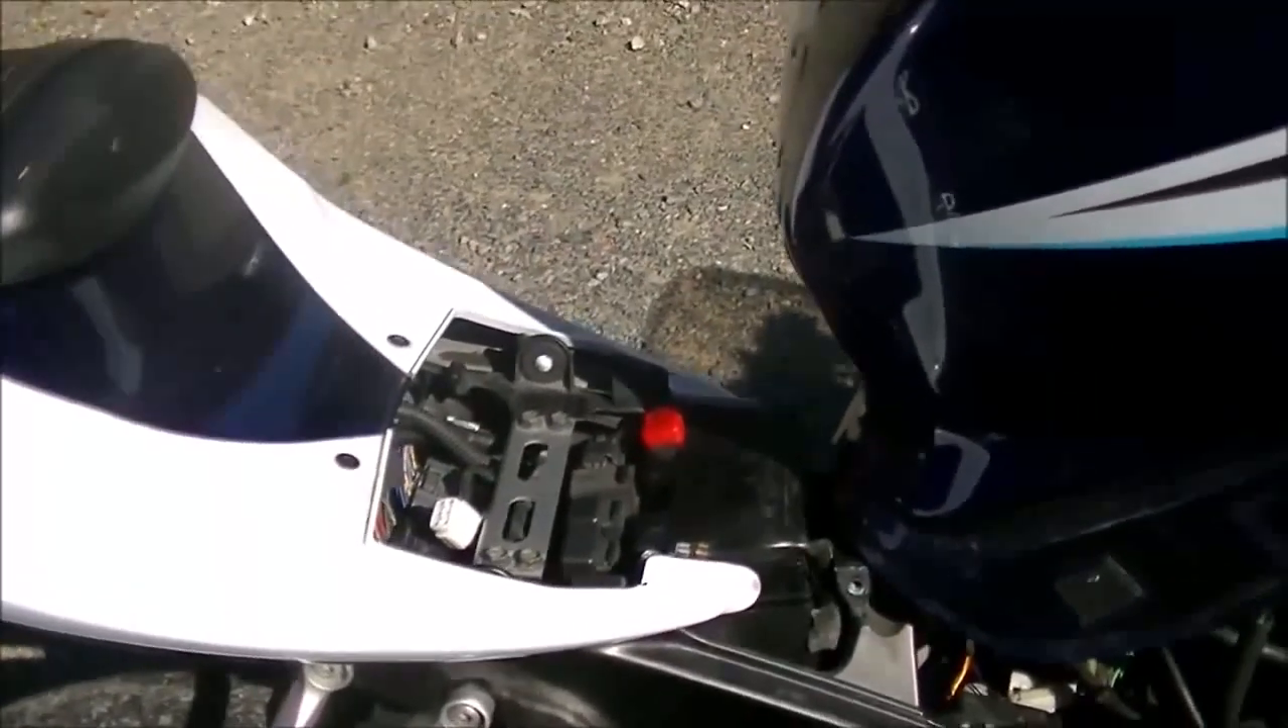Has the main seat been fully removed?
Yes.